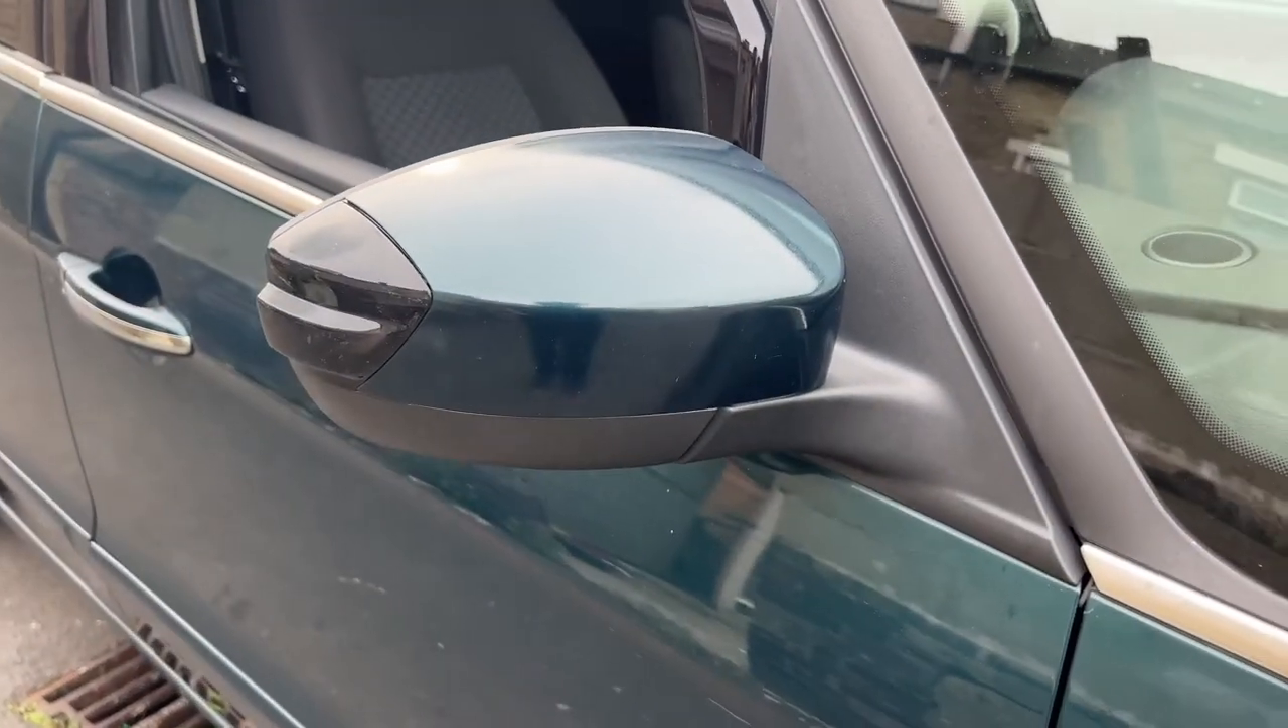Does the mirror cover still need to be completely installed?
No.